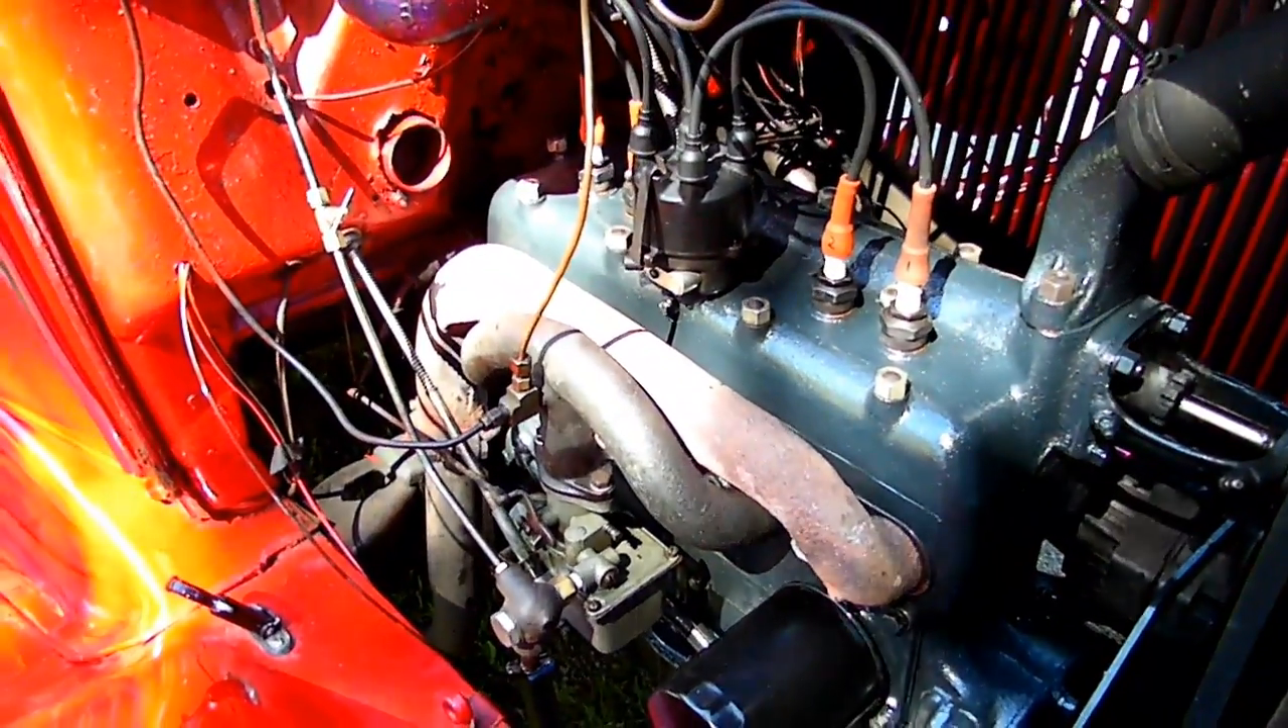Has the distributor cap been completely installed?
Yes.